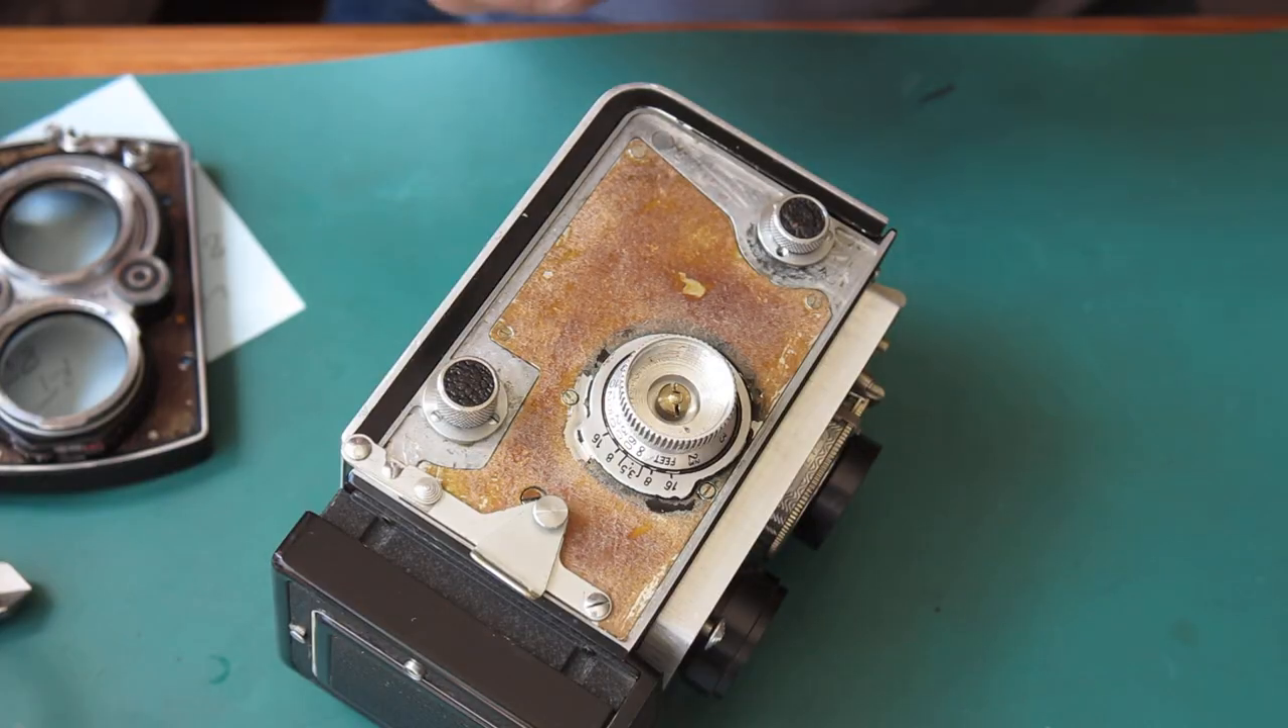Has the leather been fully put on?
No.